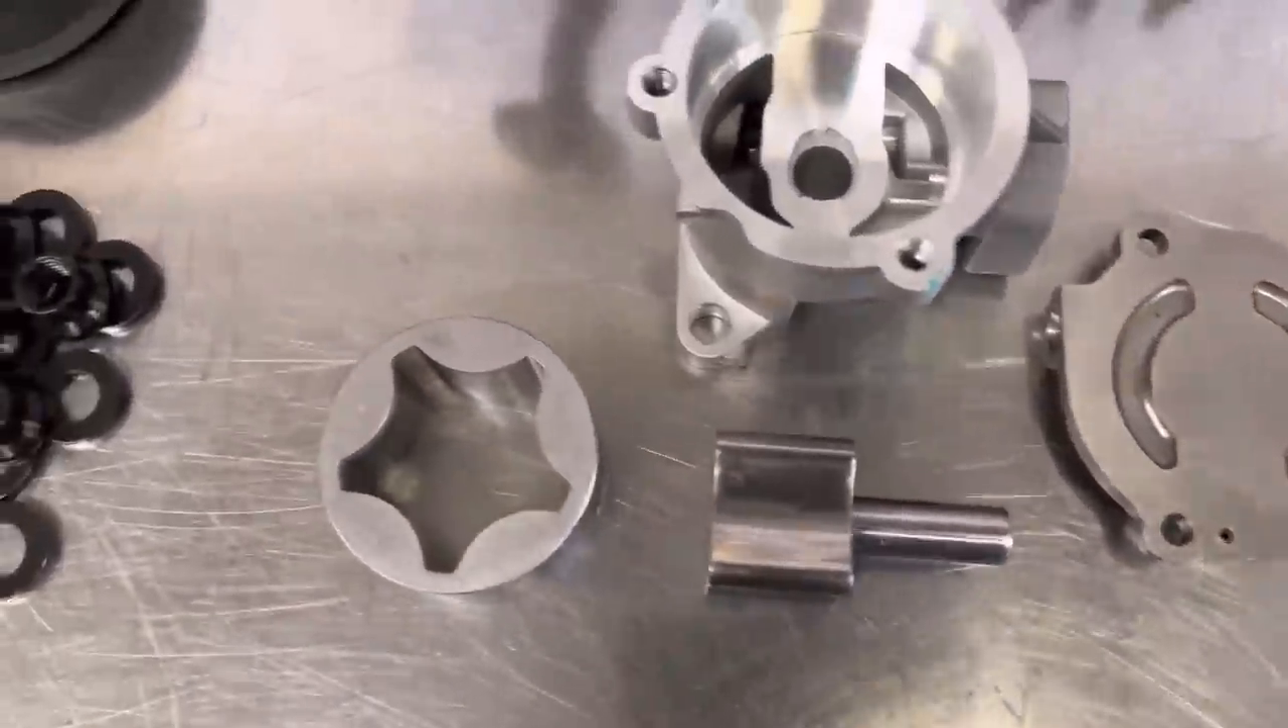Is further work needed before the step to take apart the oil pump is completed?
No.